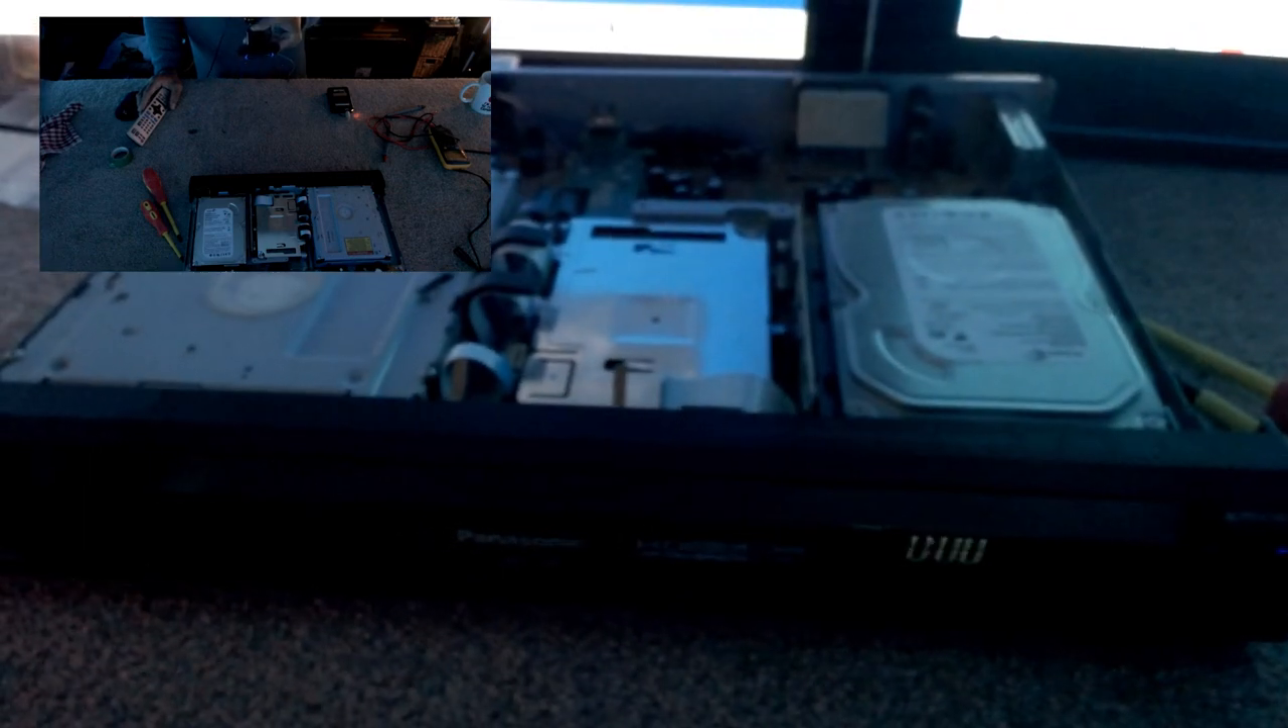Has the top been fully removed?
Yes.